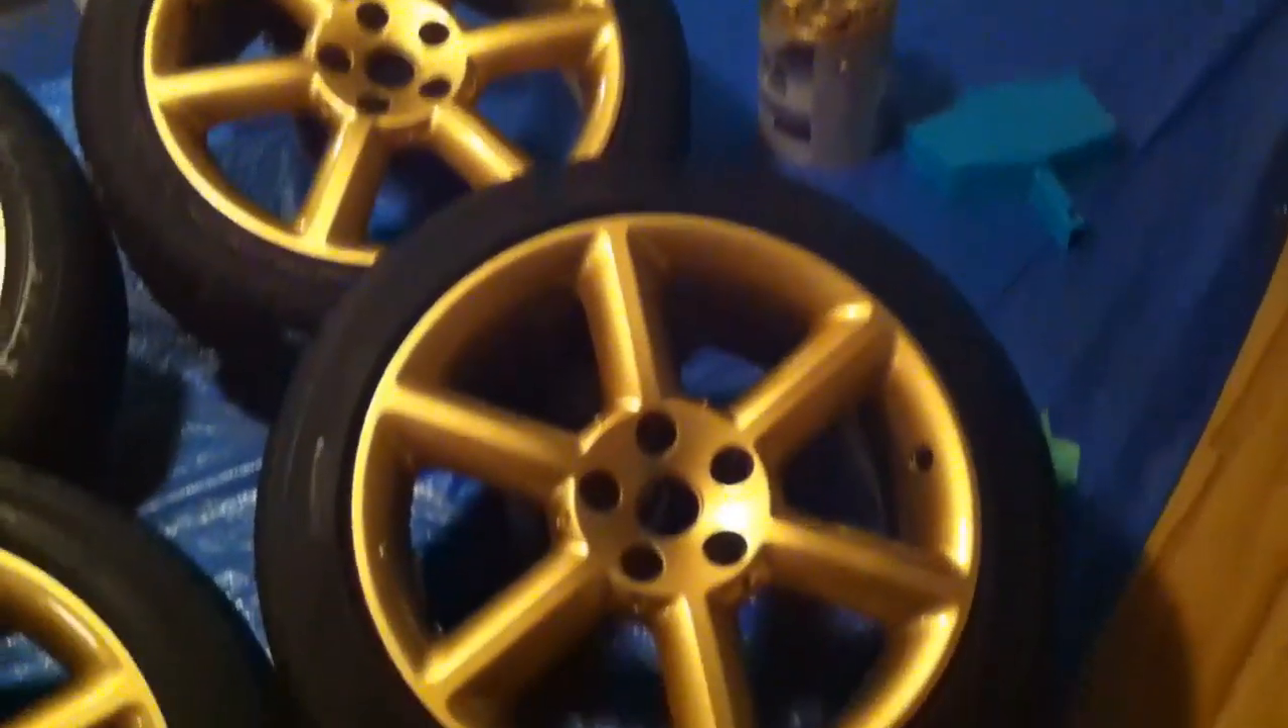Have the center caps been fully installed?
No.